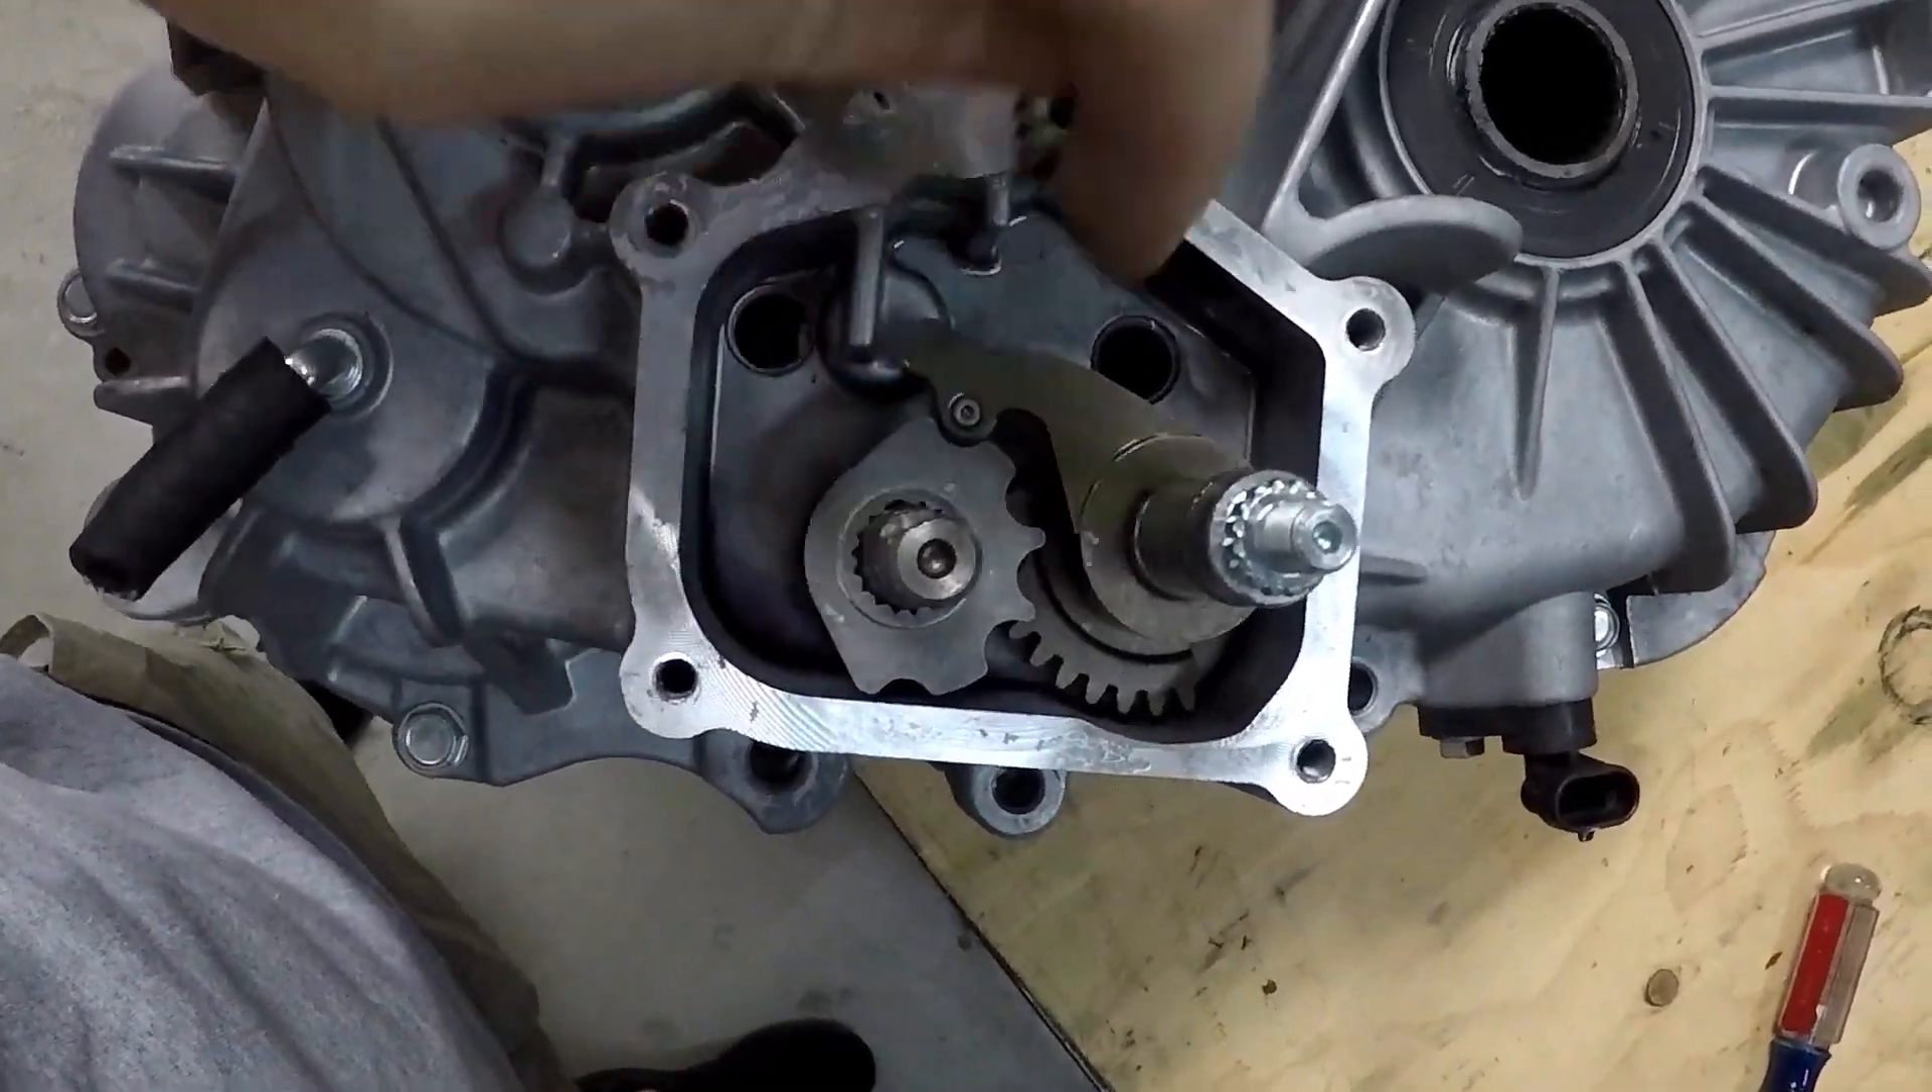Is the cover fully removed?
Yes.